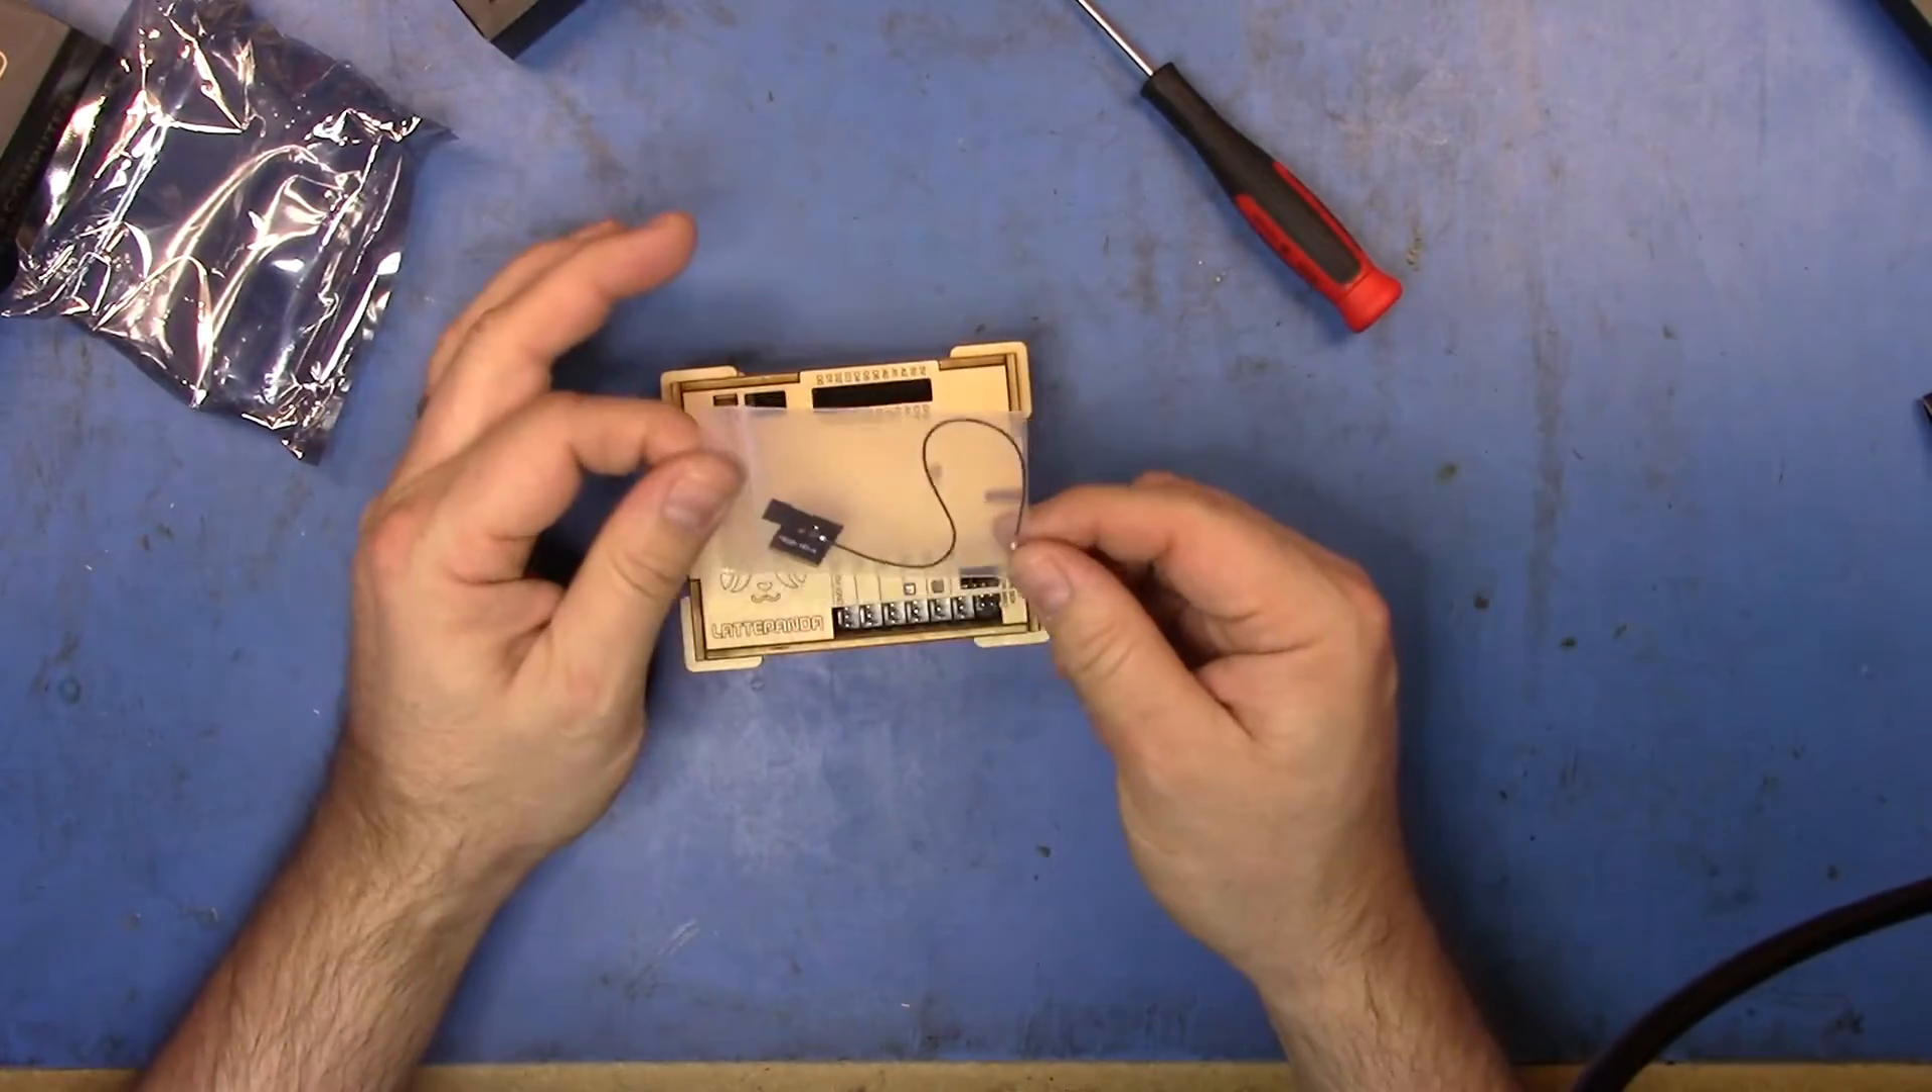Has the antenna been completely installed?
No.